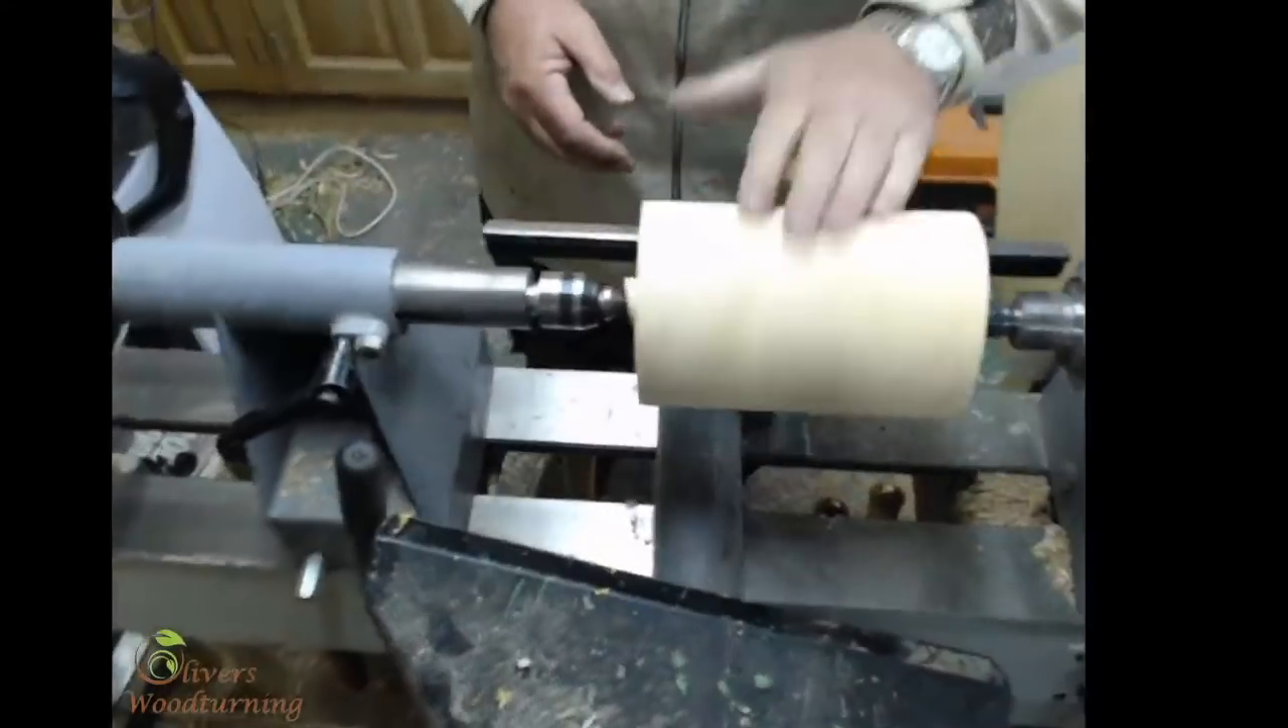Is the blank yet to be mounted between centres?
No.